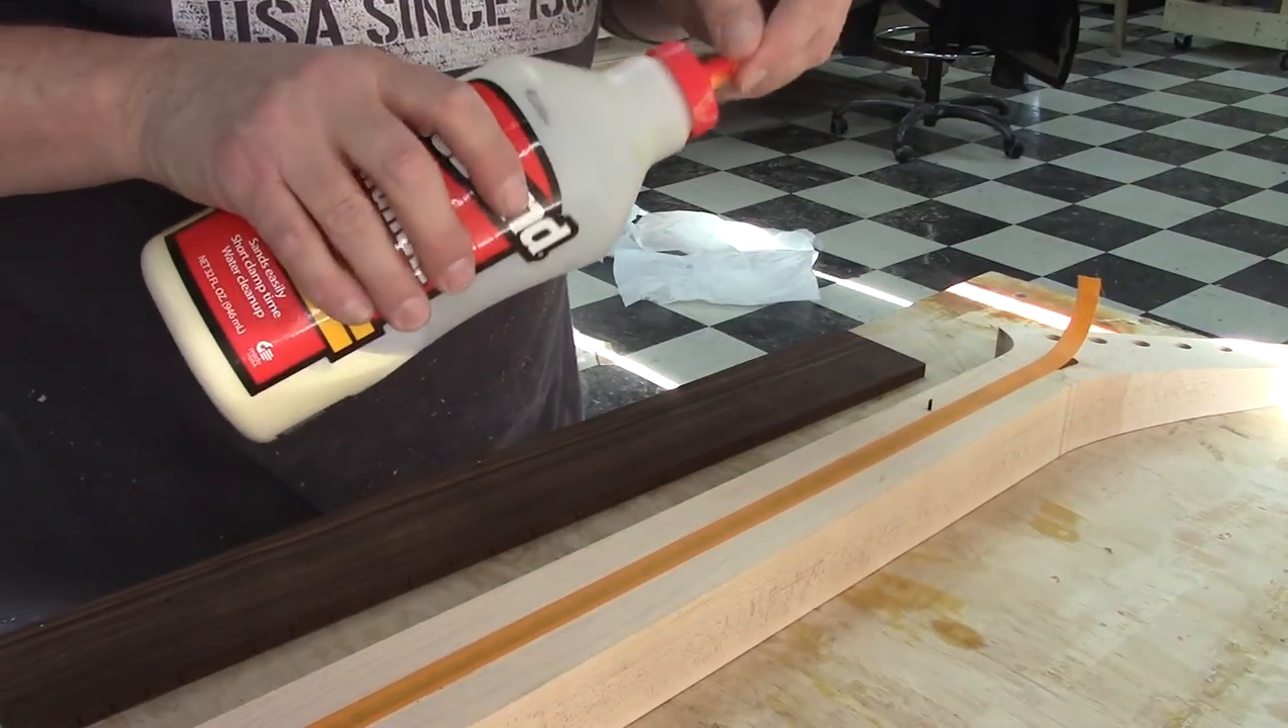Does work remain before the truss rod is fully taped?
No.